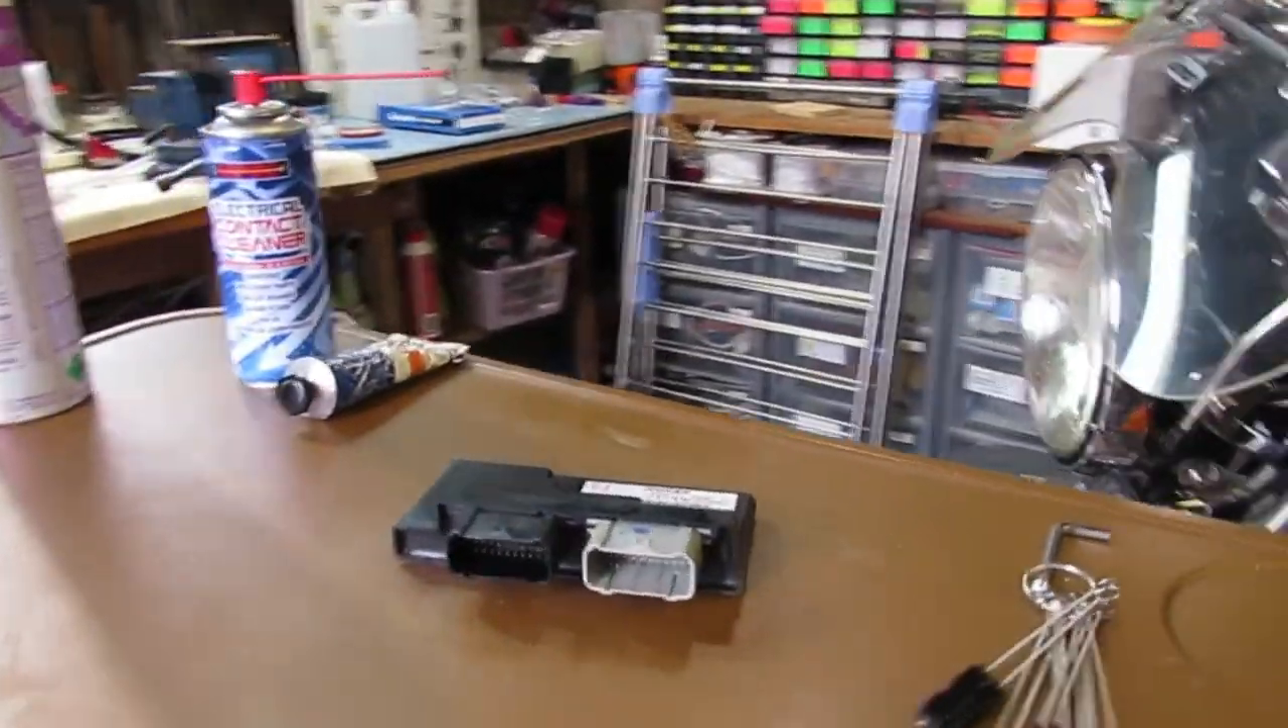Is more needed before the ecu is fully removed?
No.